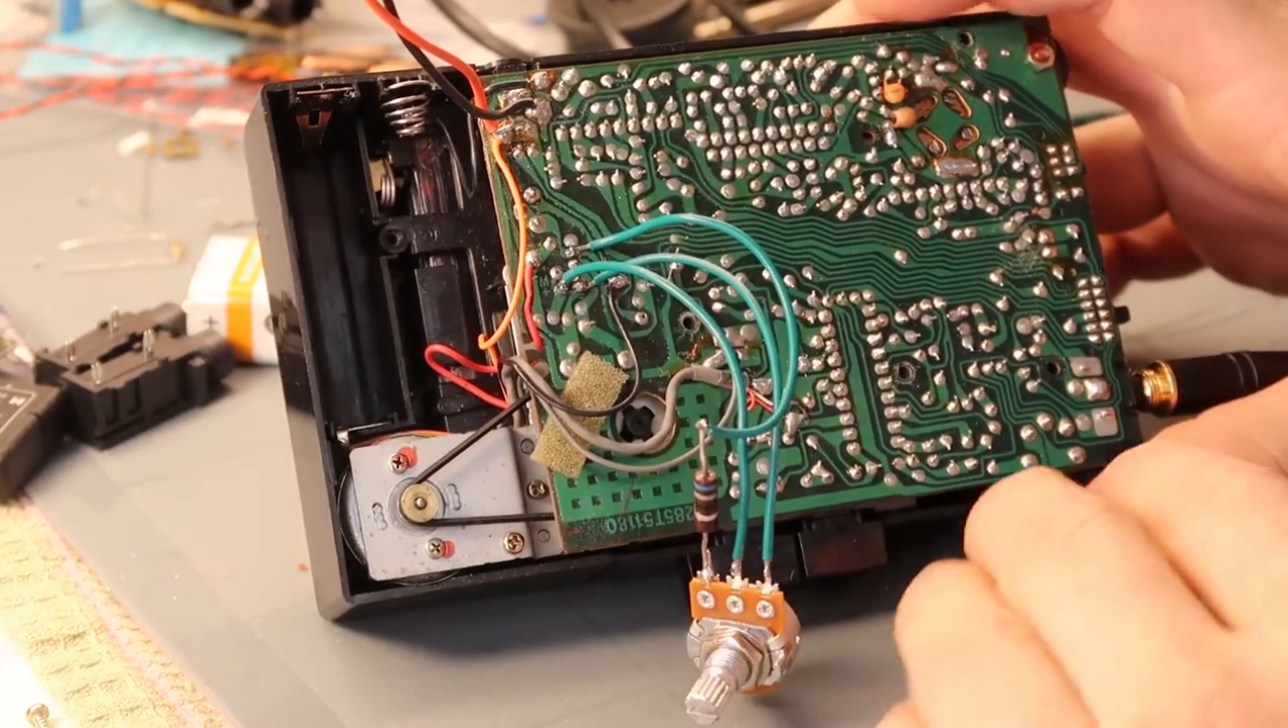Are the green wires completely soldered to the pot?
Yes.